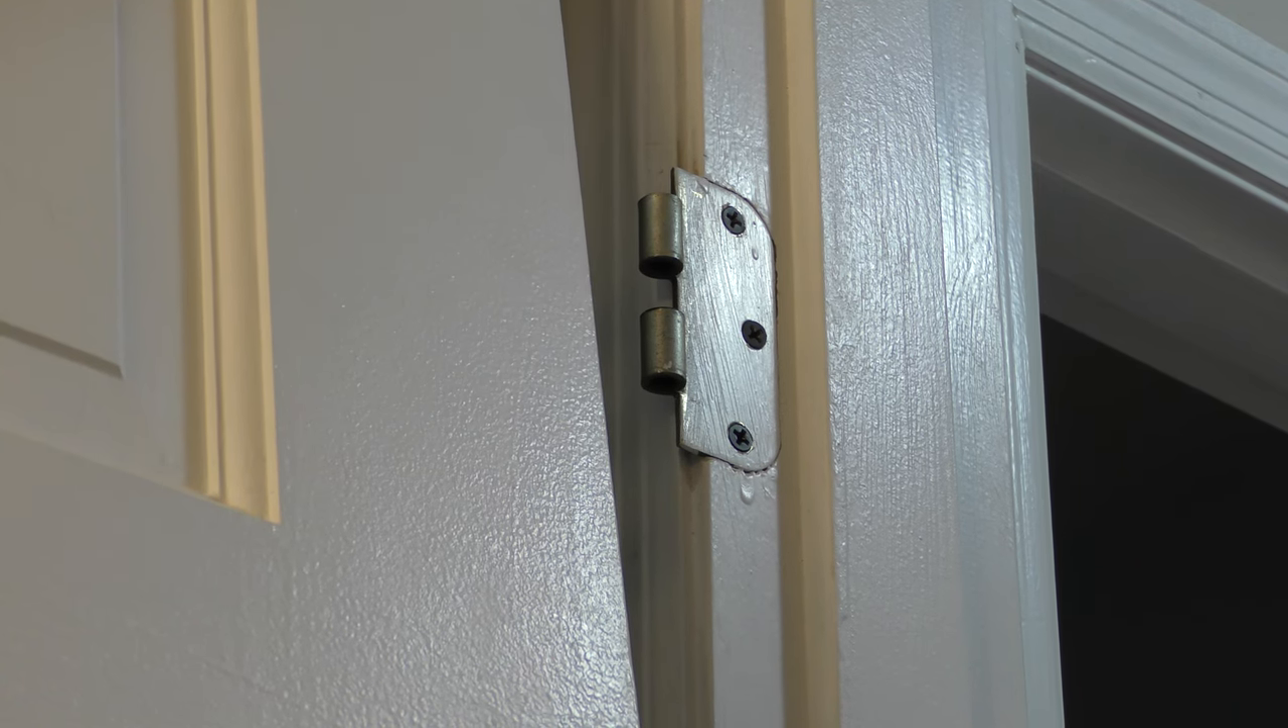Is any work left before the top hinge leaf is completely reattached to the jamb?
No.